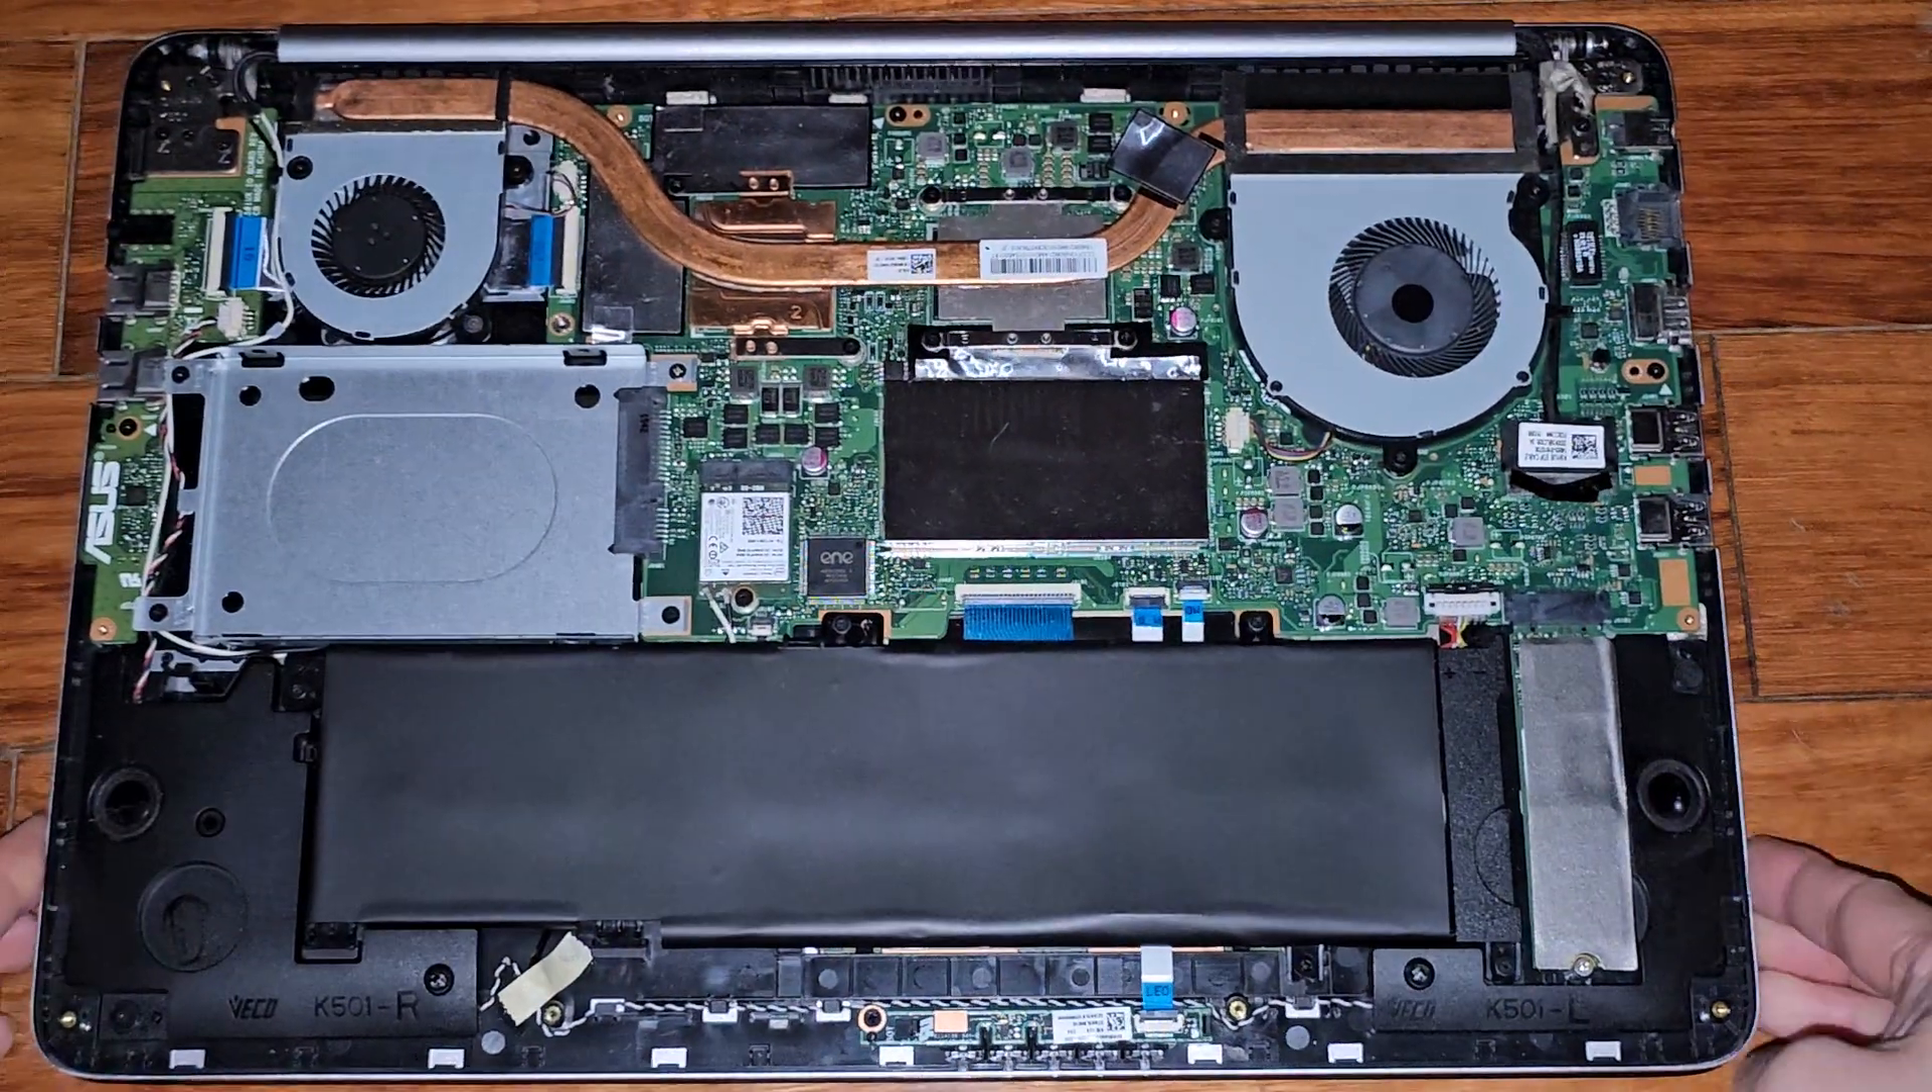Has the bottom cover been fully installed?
No.